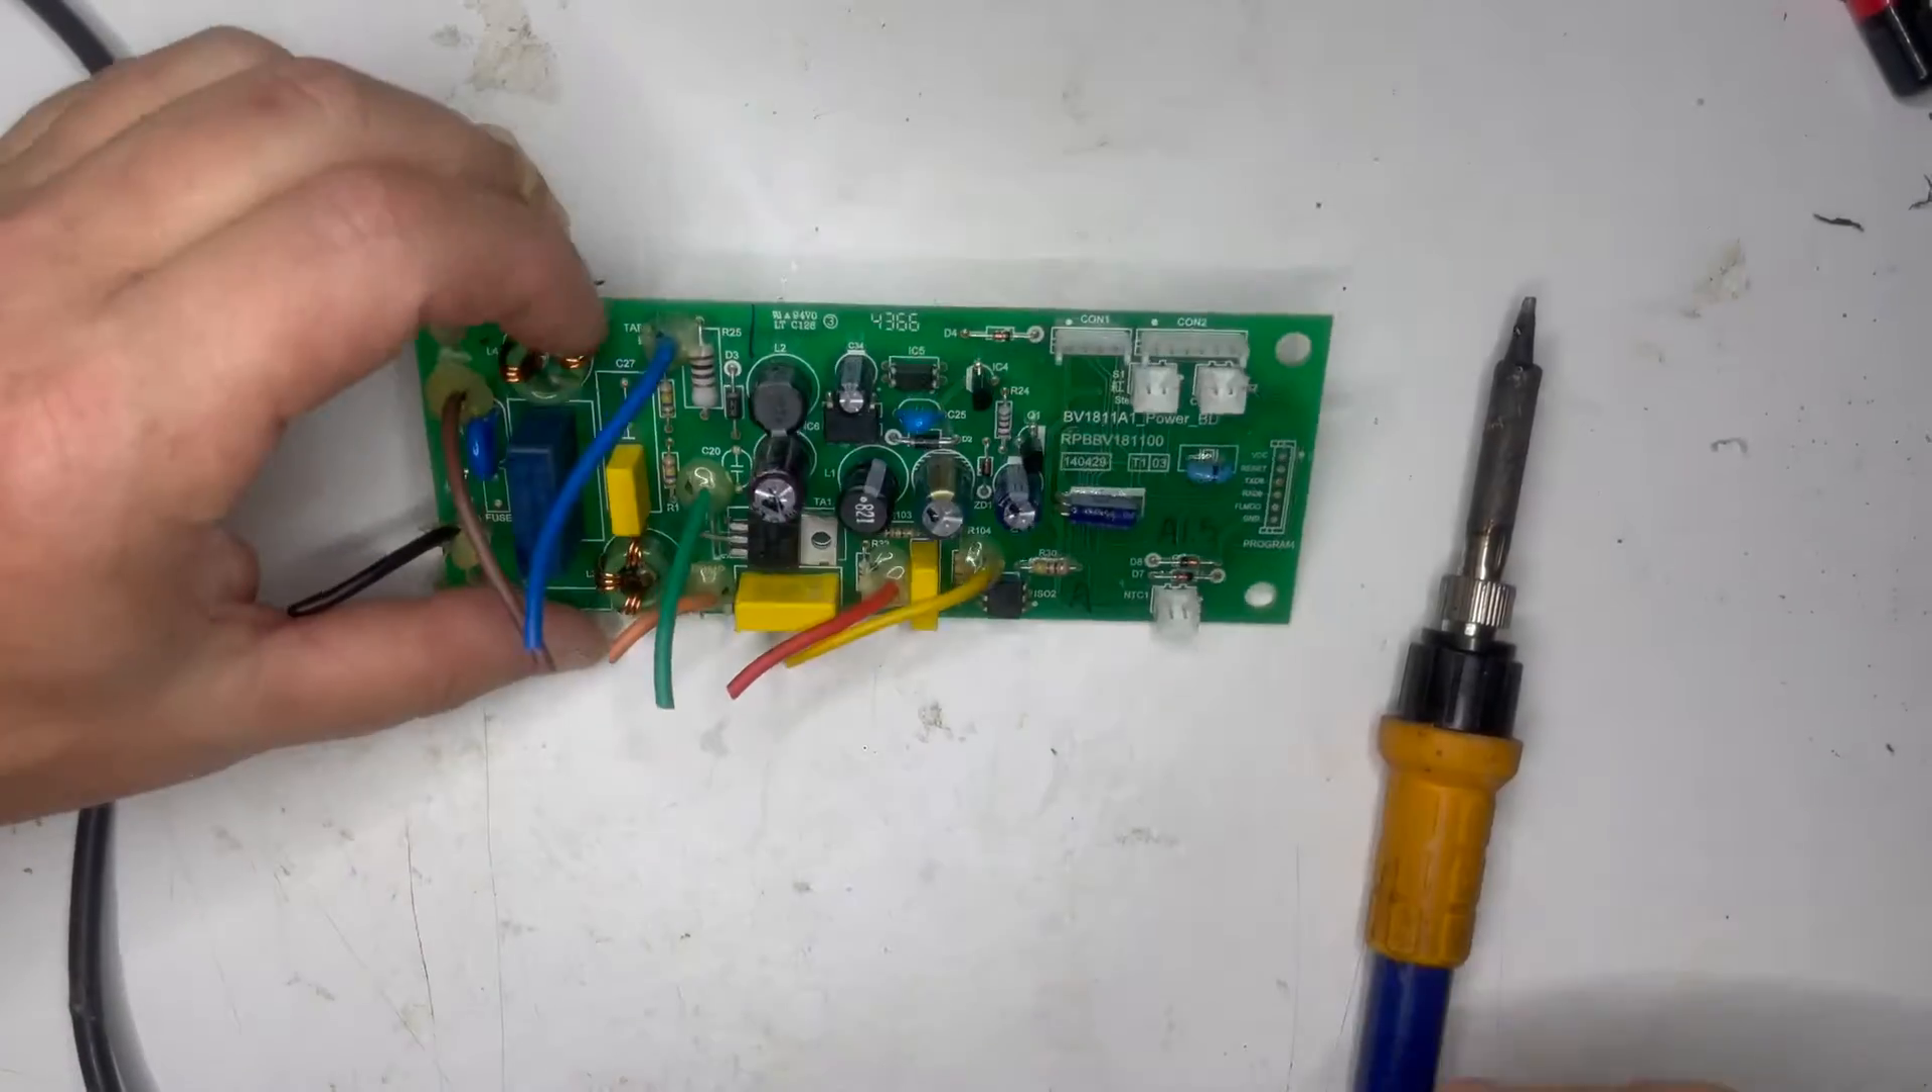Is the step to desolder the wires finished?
No.